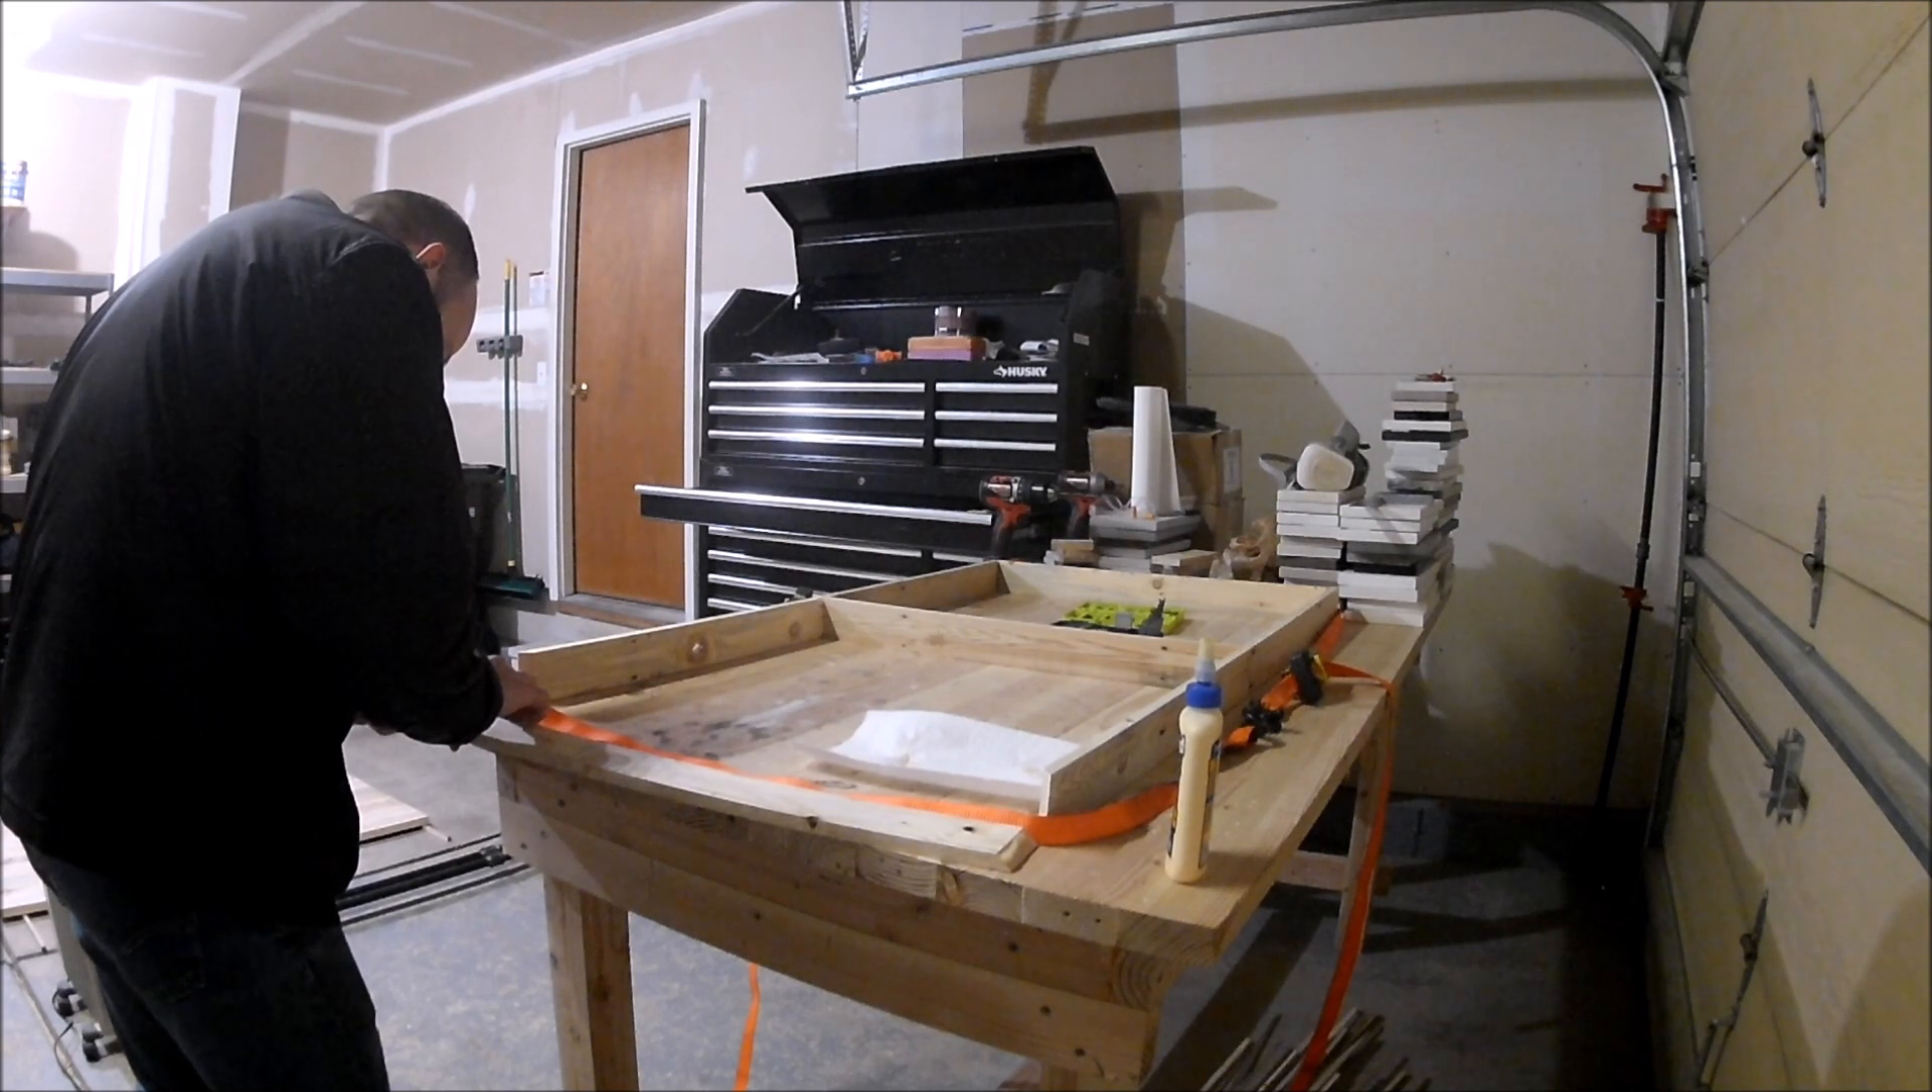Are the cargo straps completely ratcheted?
No.